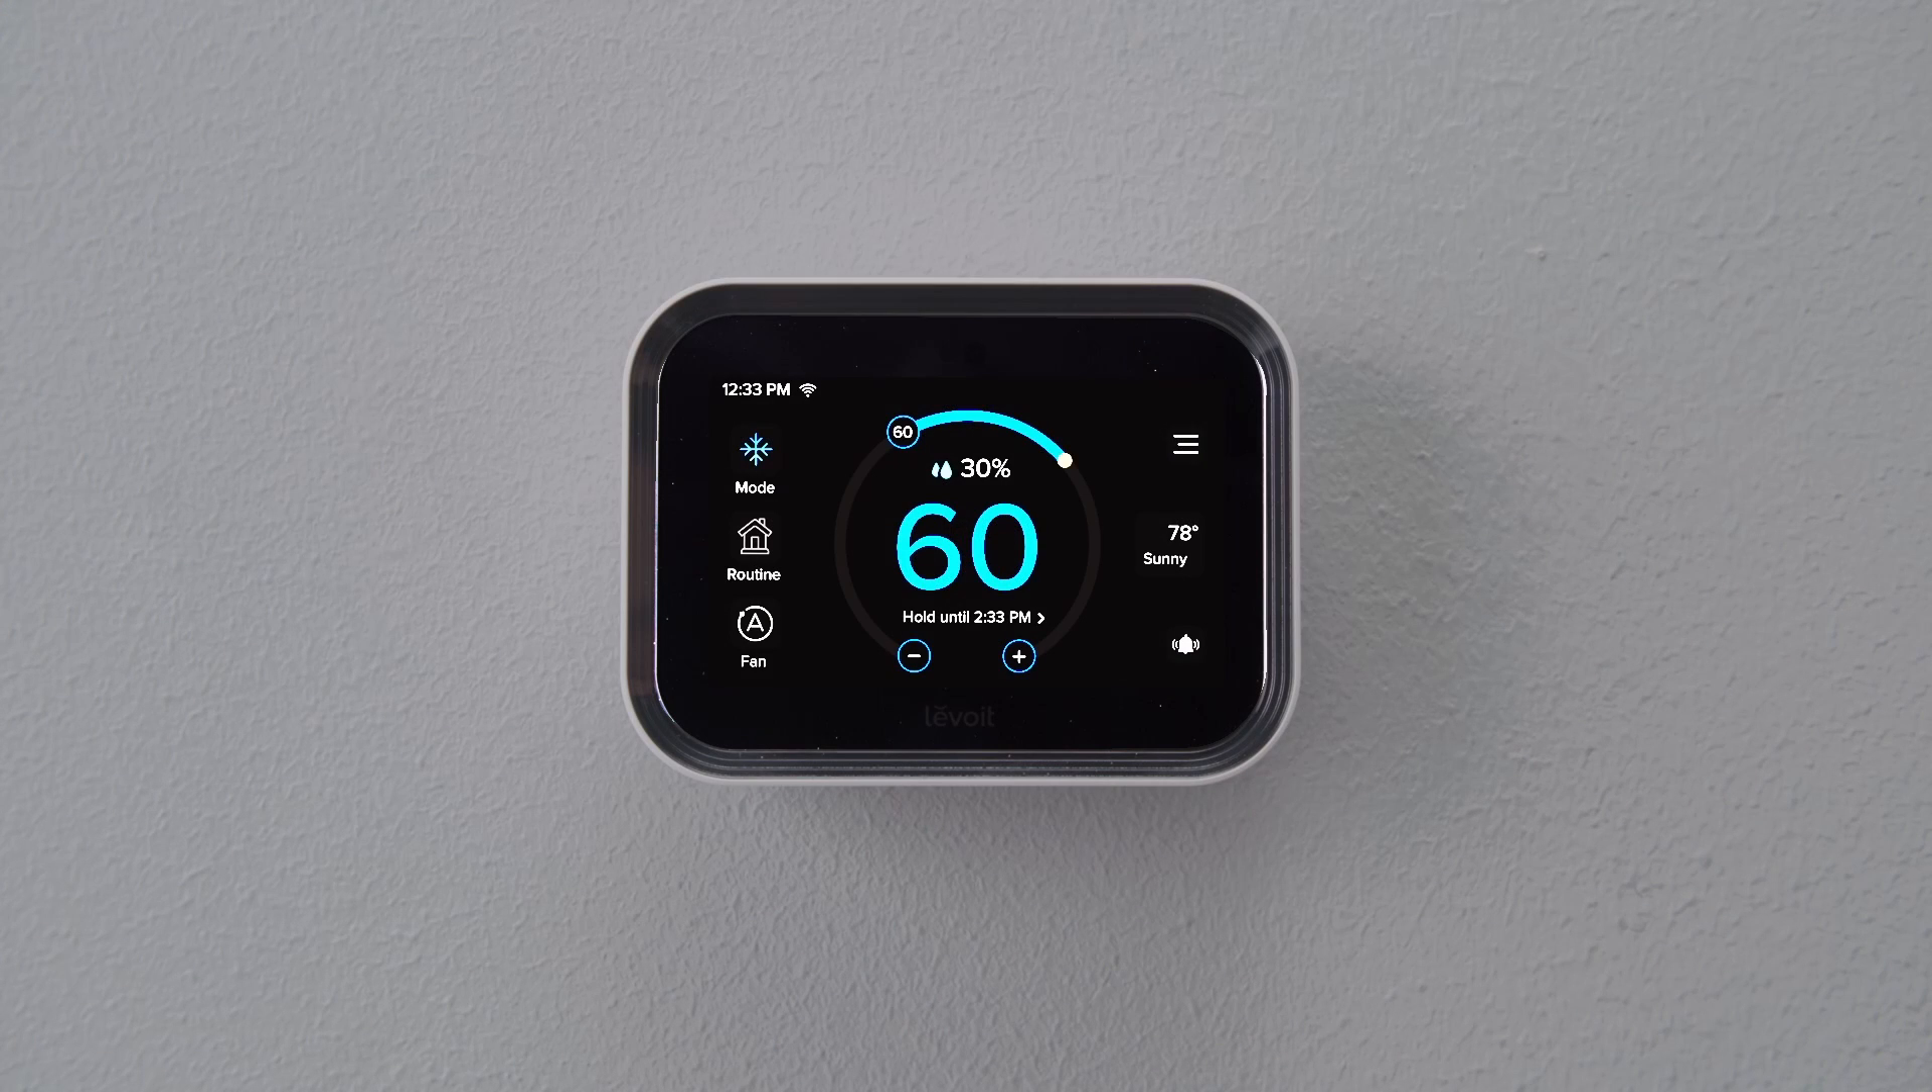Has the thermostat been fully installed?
Yes.